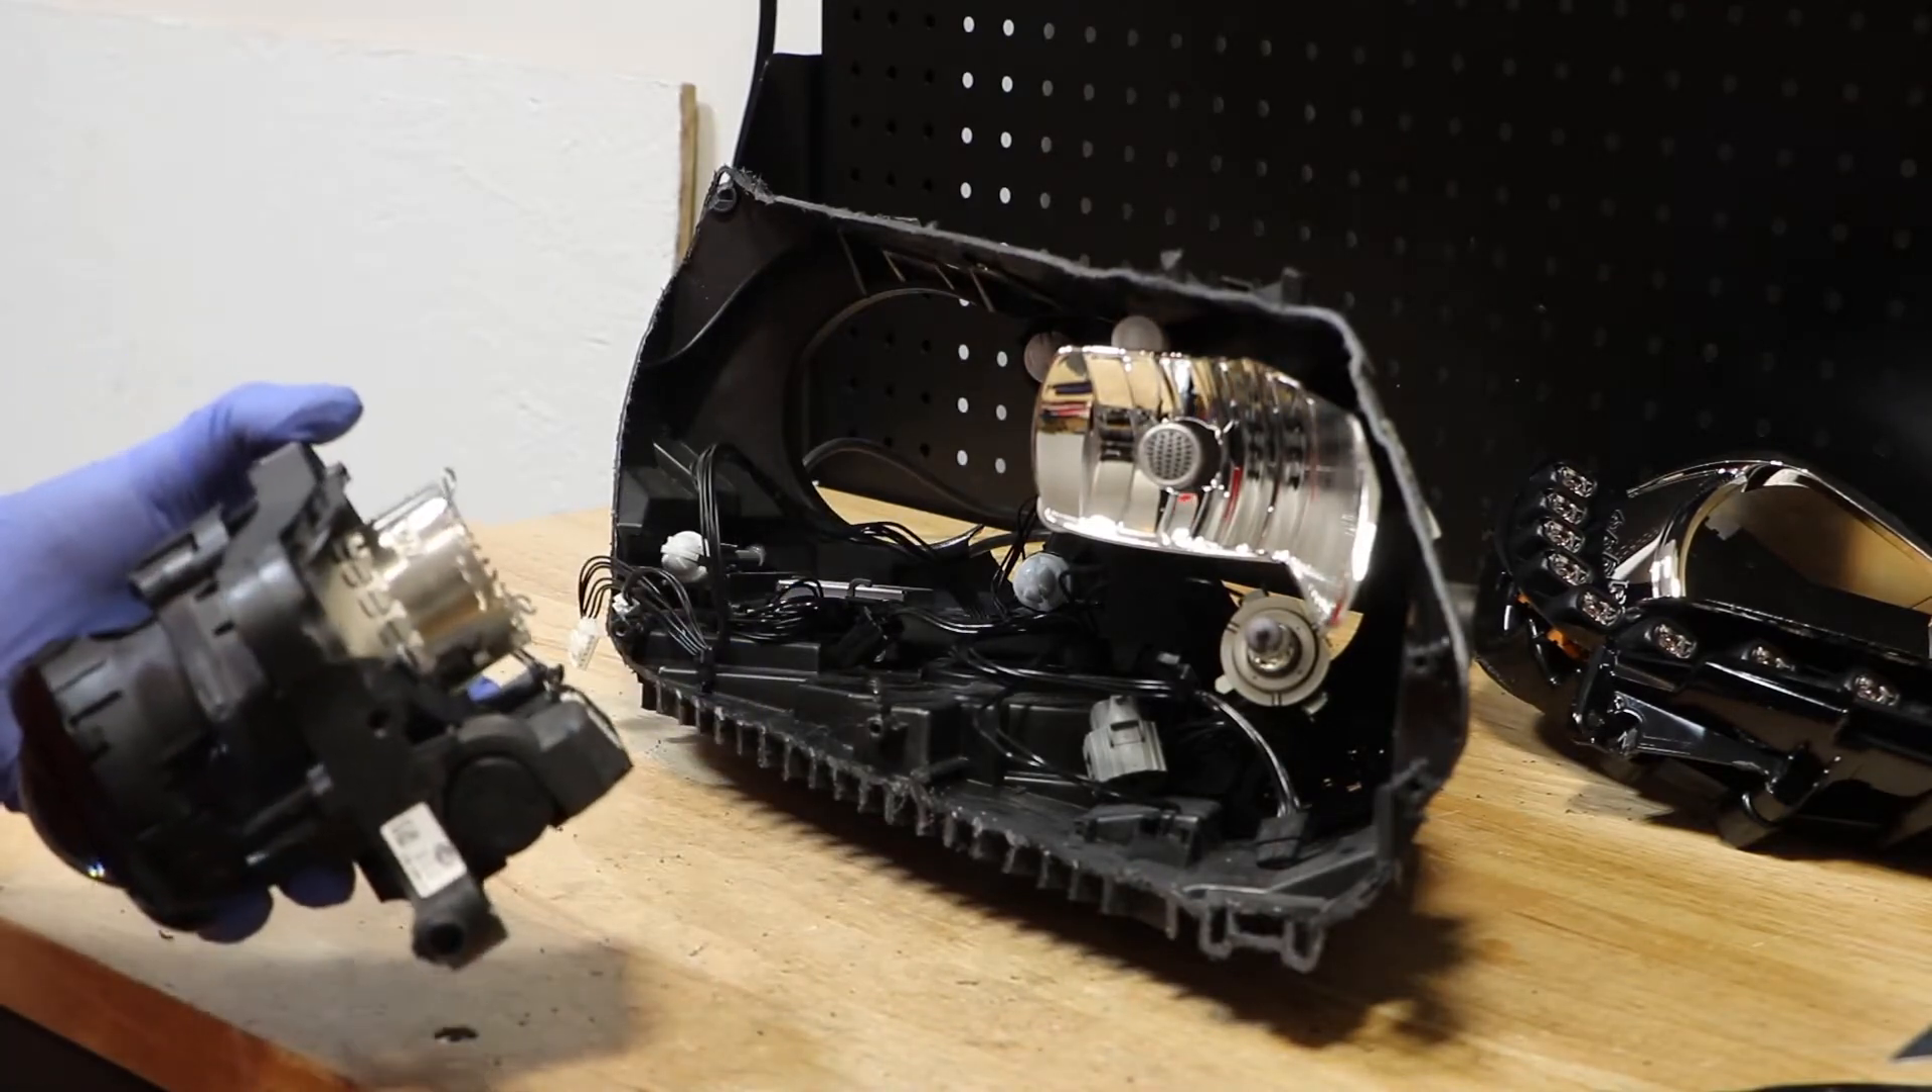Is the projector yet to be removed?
No.